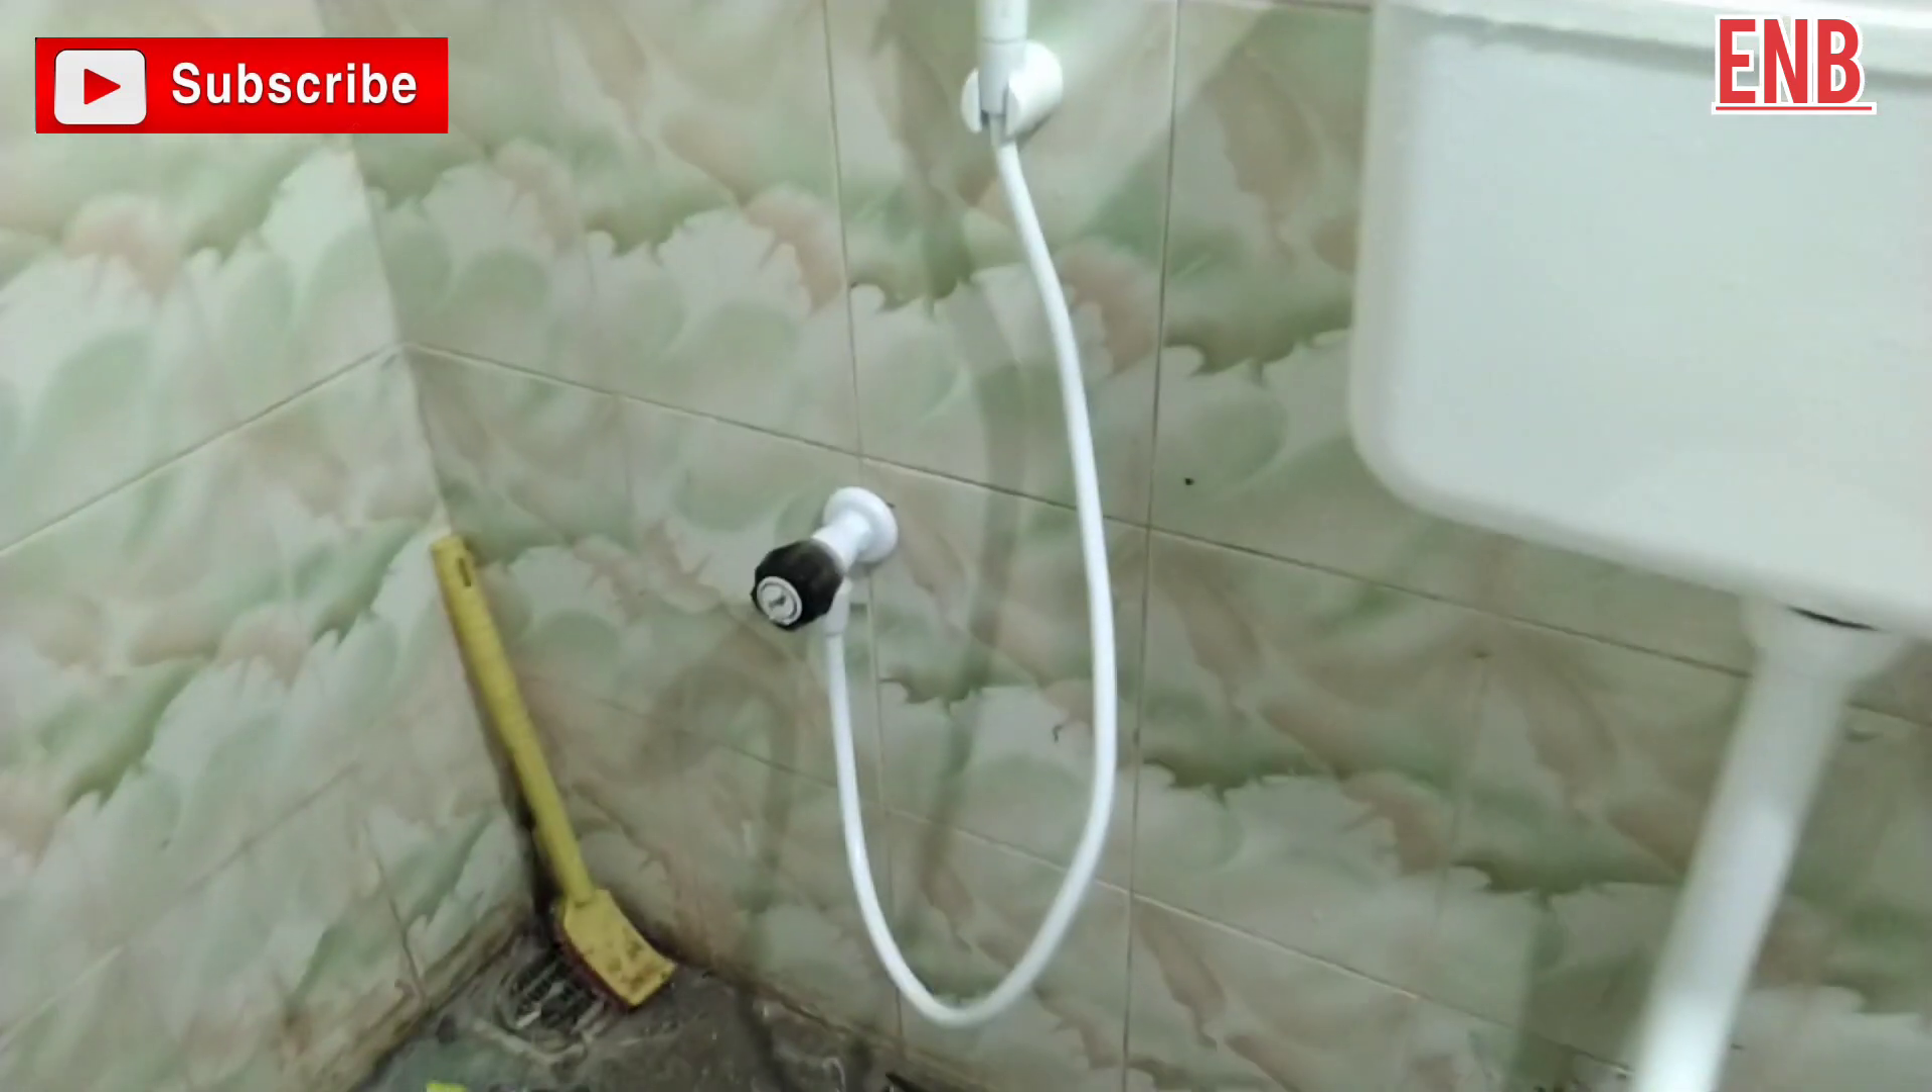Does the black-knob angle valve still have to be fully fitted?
No.